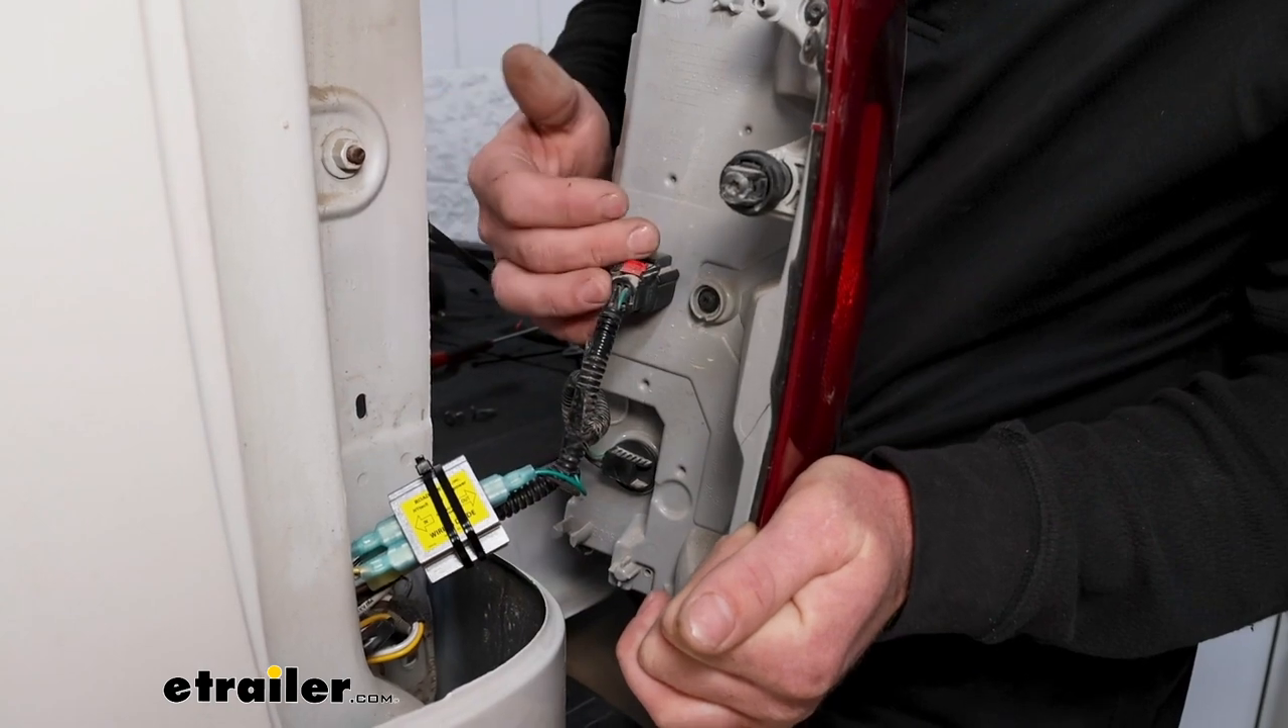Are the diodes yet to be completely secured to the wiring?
No.